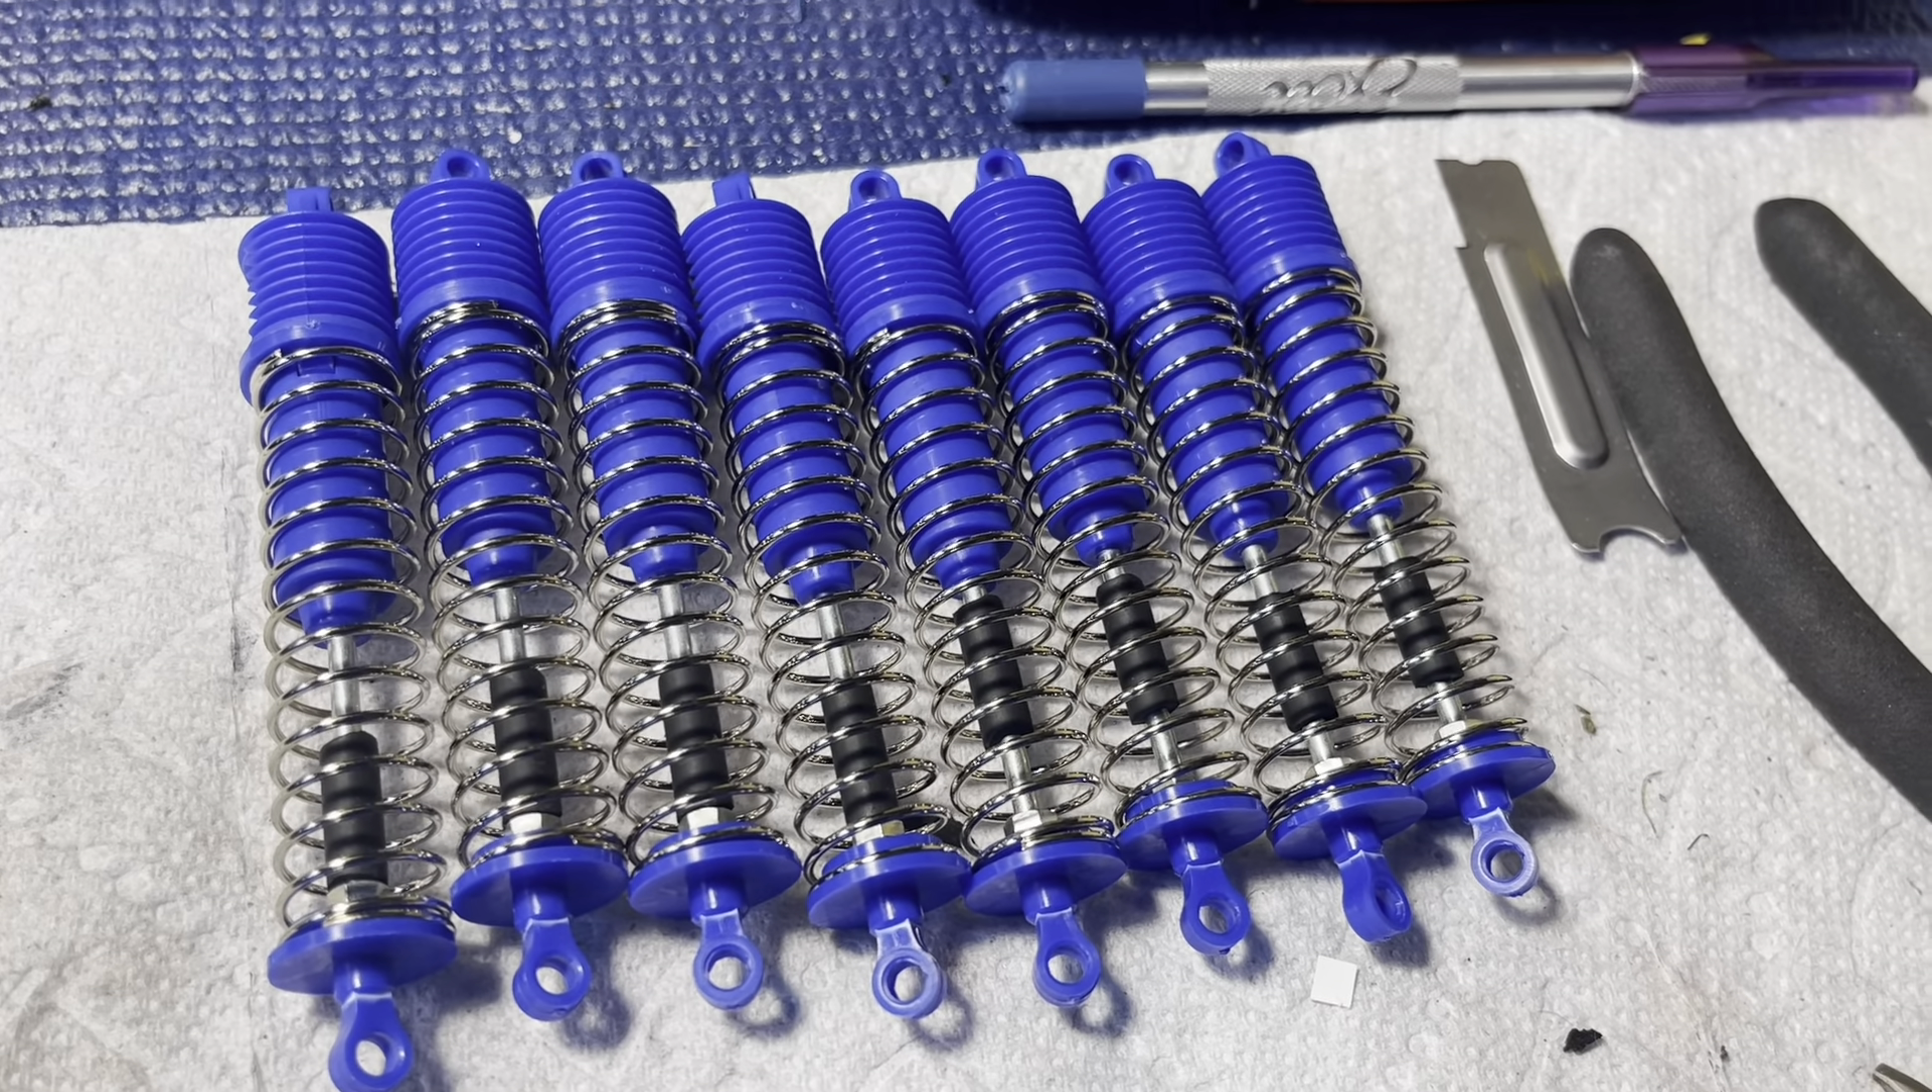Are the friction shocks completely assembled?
Yes.